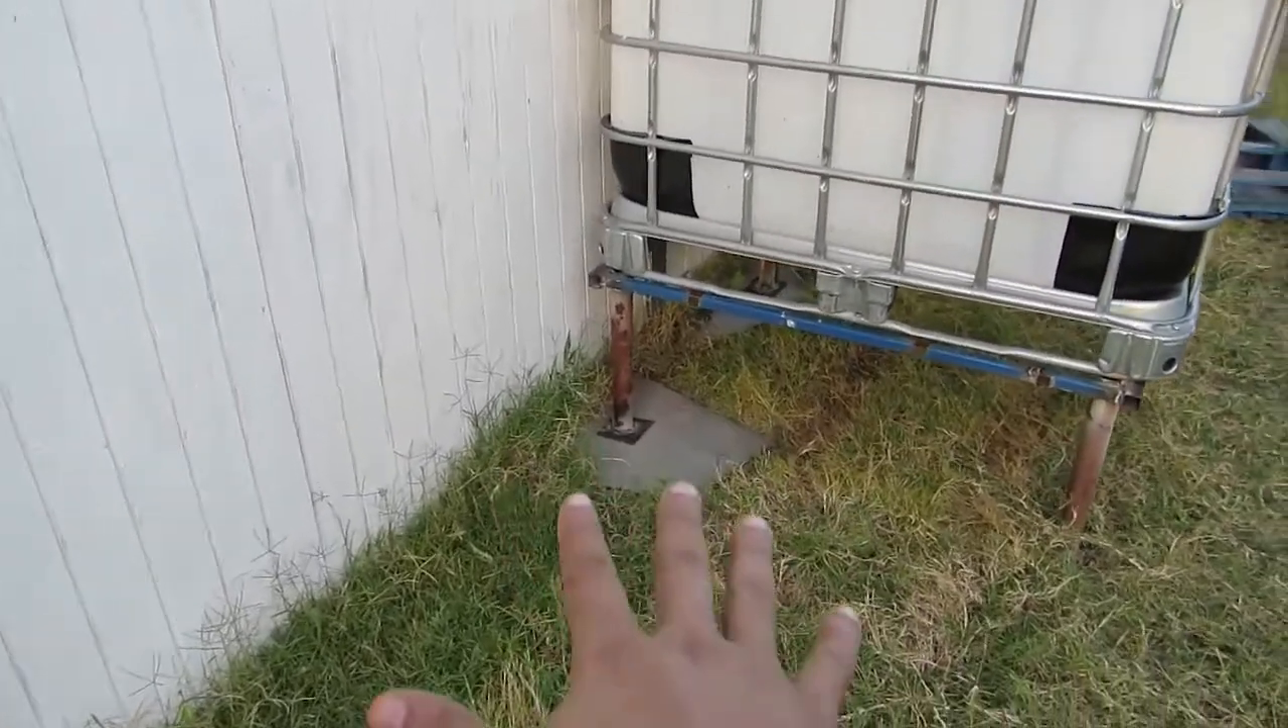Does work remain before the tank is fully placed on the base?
No.